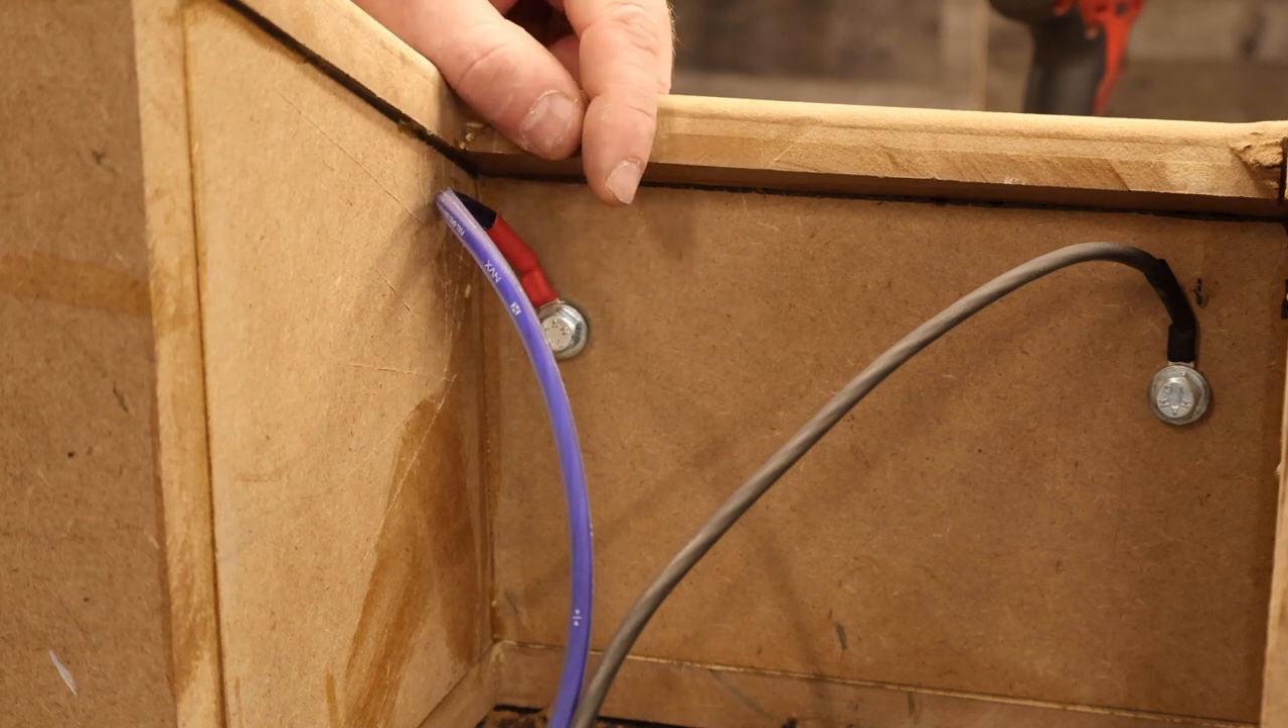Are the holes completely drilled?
Yes.